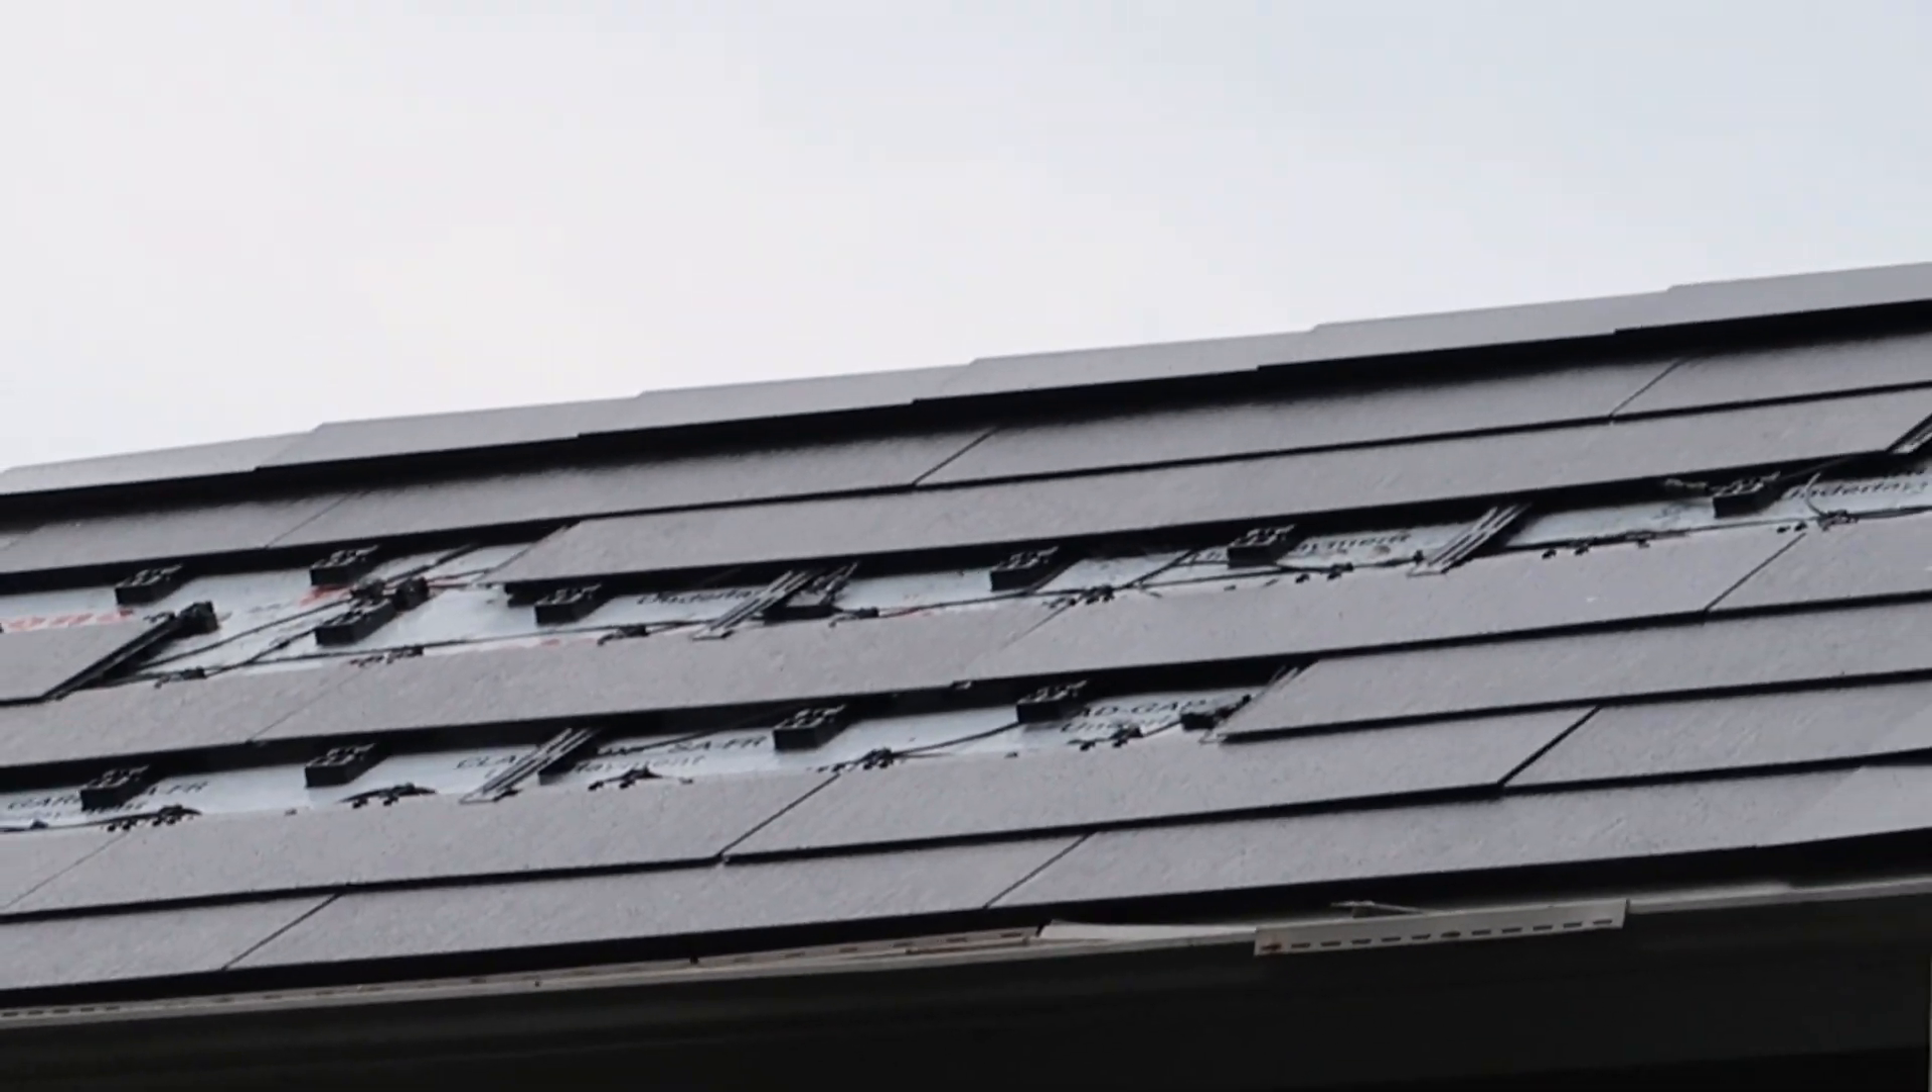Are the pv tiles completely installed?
No.